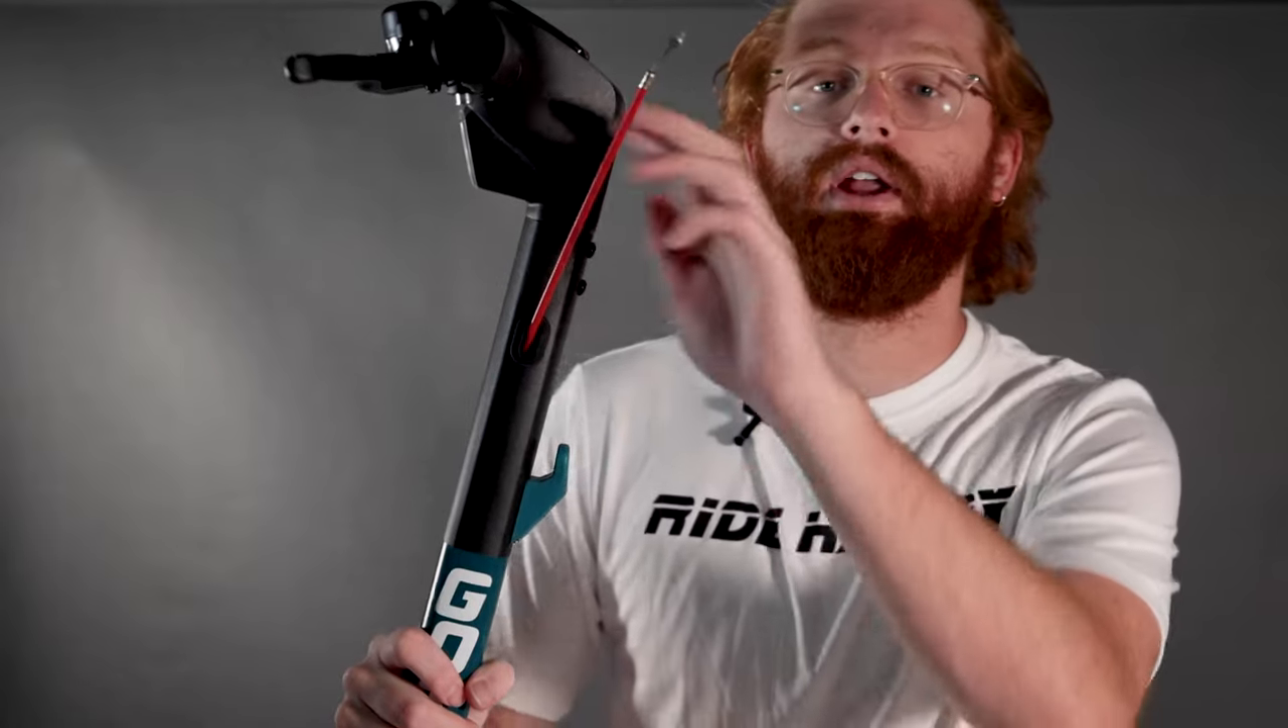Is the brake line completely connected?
No.